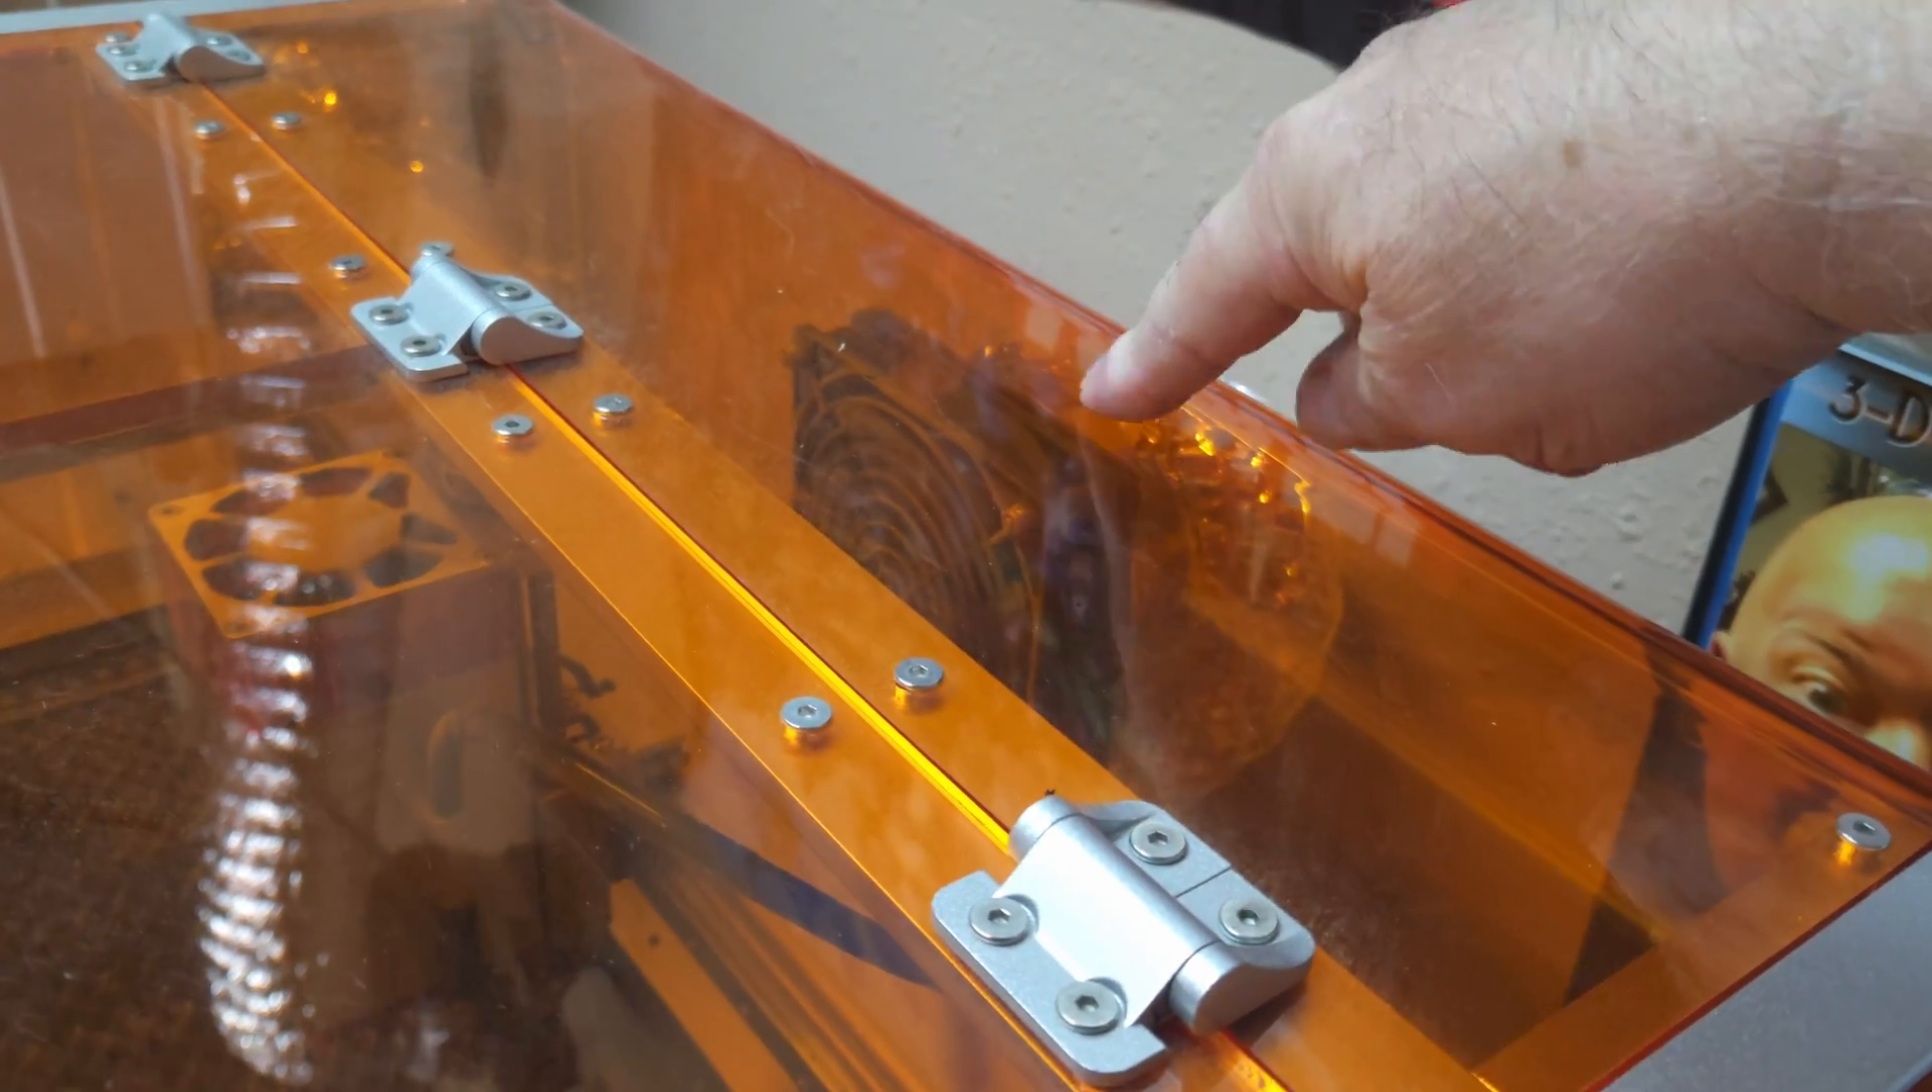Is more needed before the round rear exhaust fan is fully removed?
Yes.